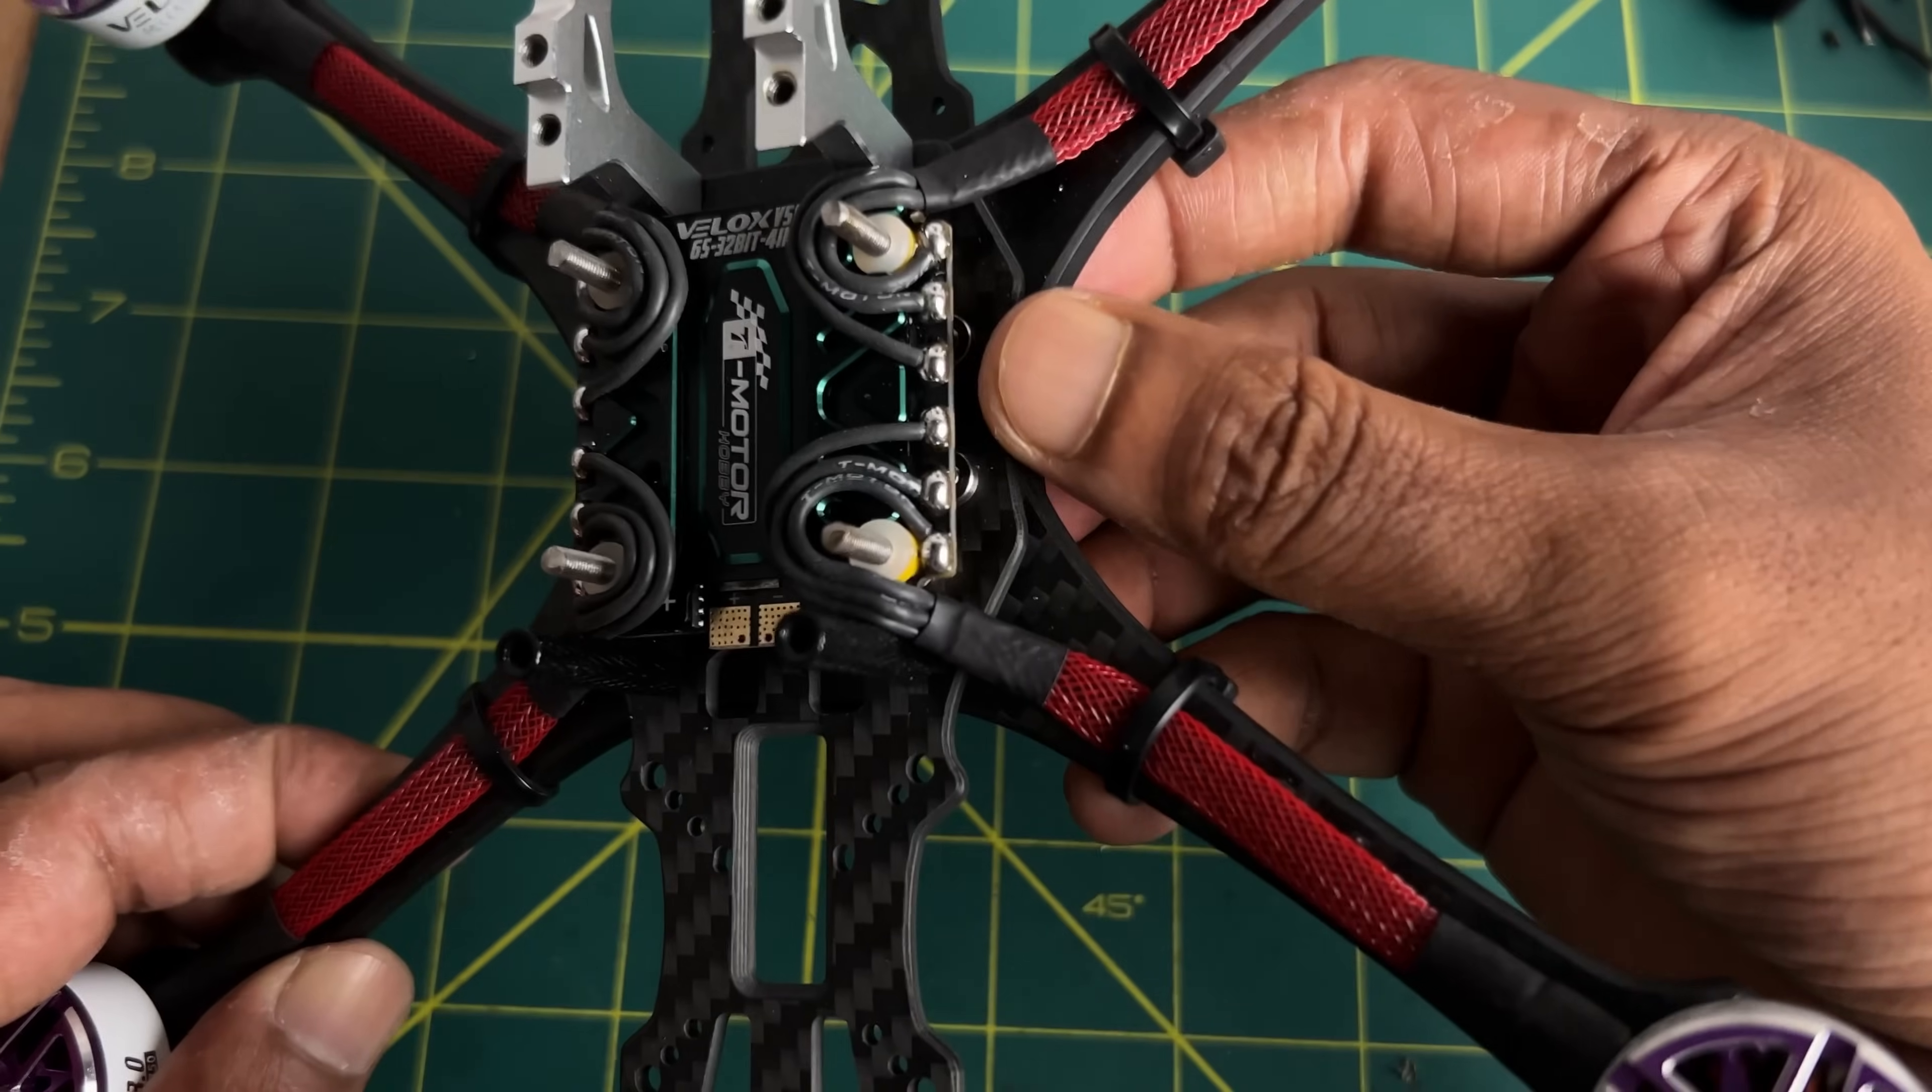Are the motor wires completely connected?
Yes.